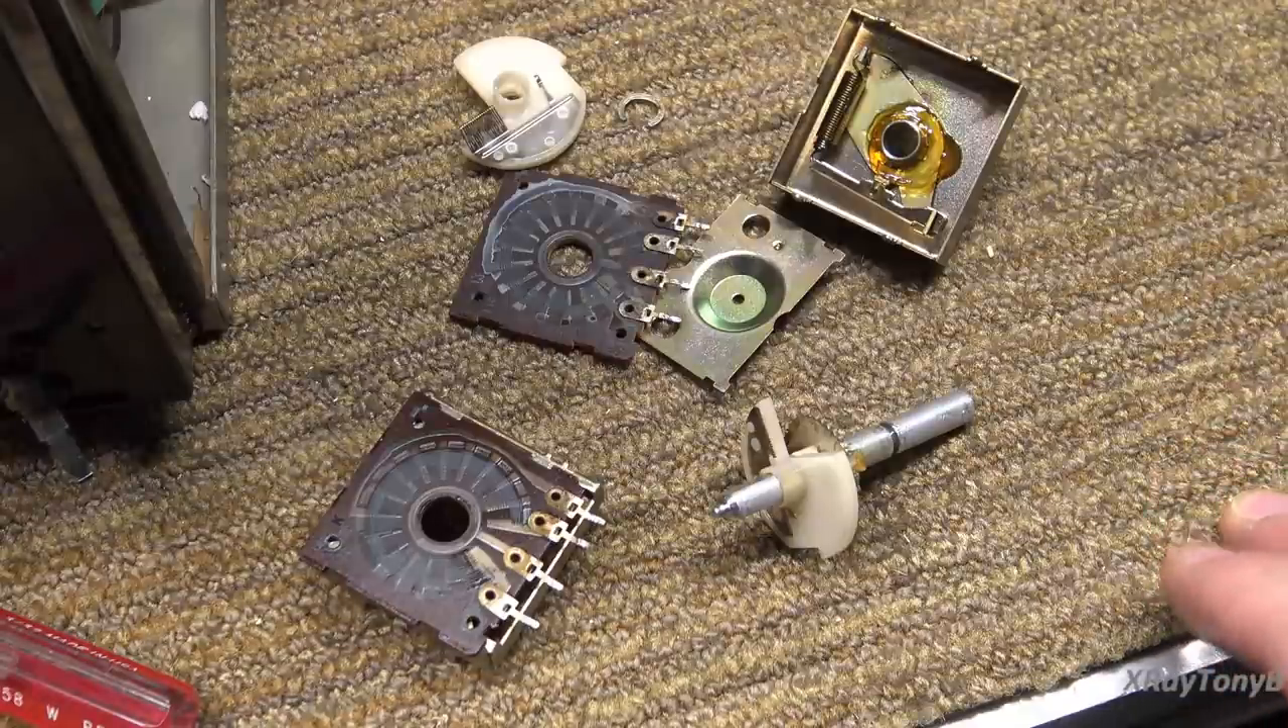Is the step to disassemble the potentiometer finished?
Yes.